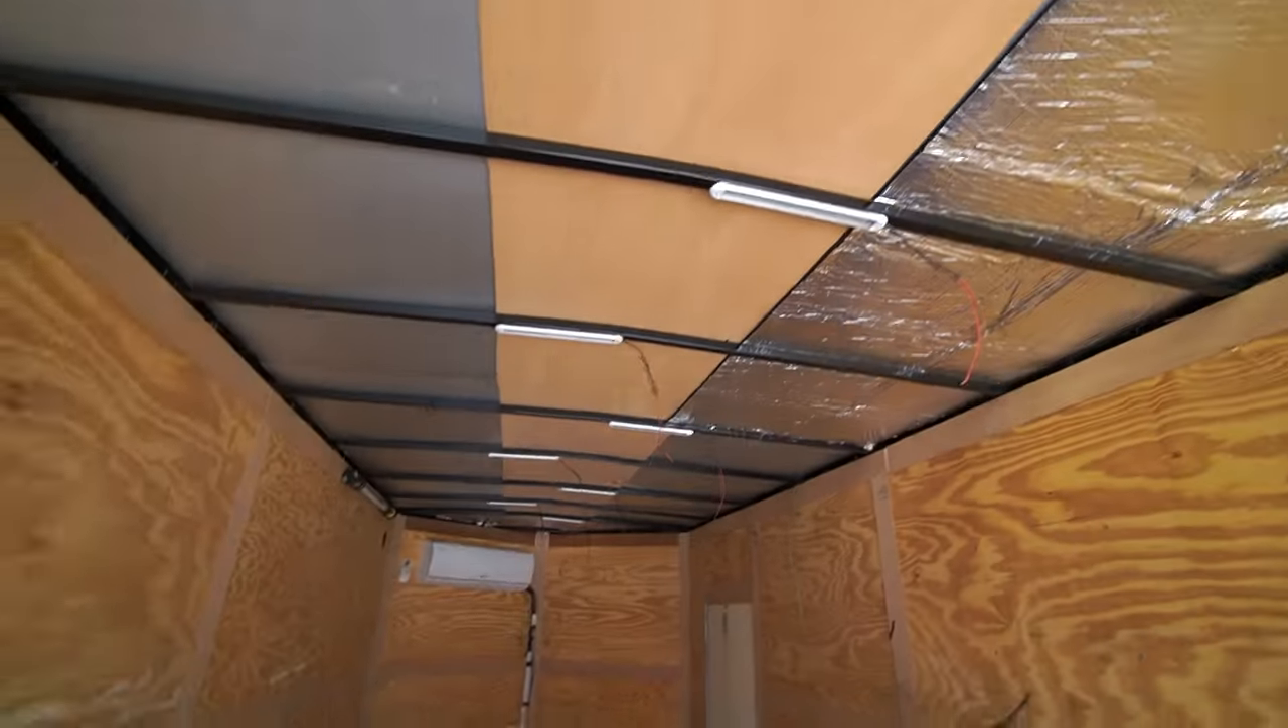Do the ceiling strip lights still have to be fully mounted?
No.